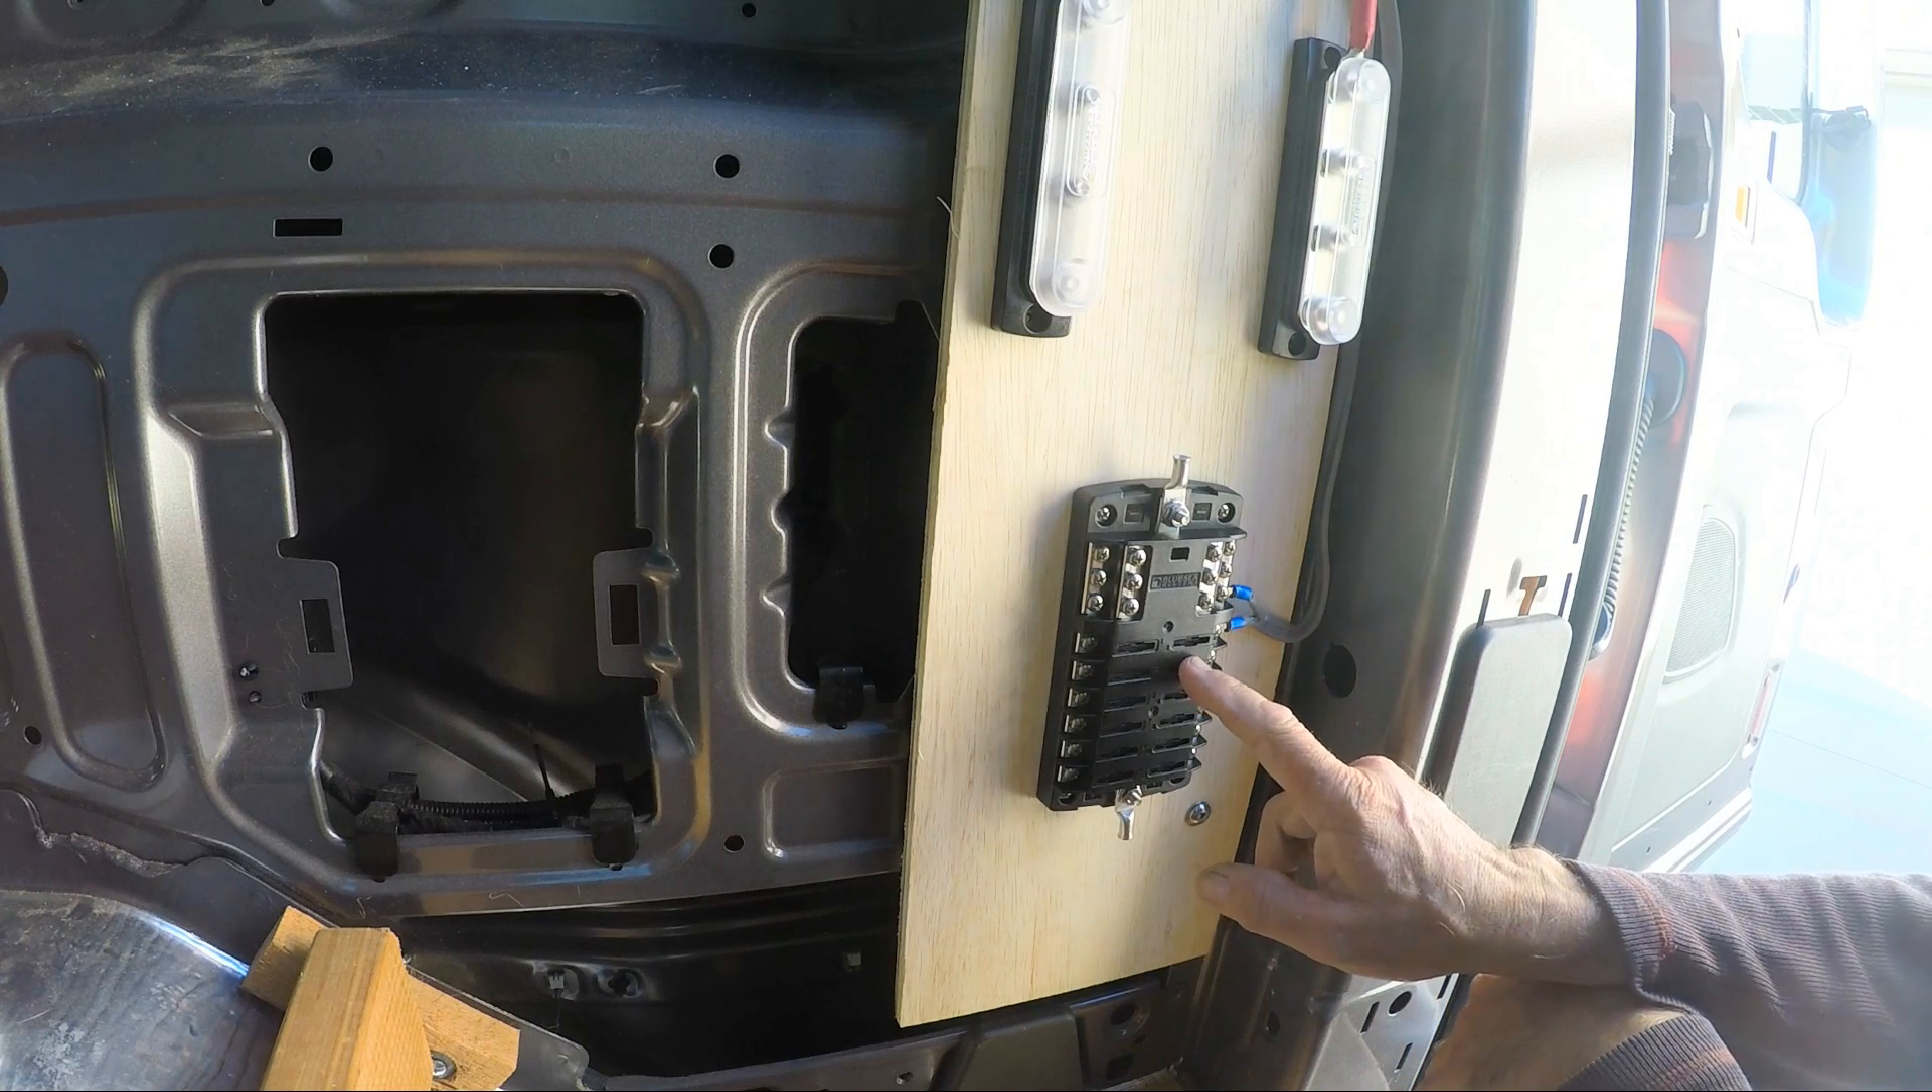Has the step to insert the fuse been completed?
No.